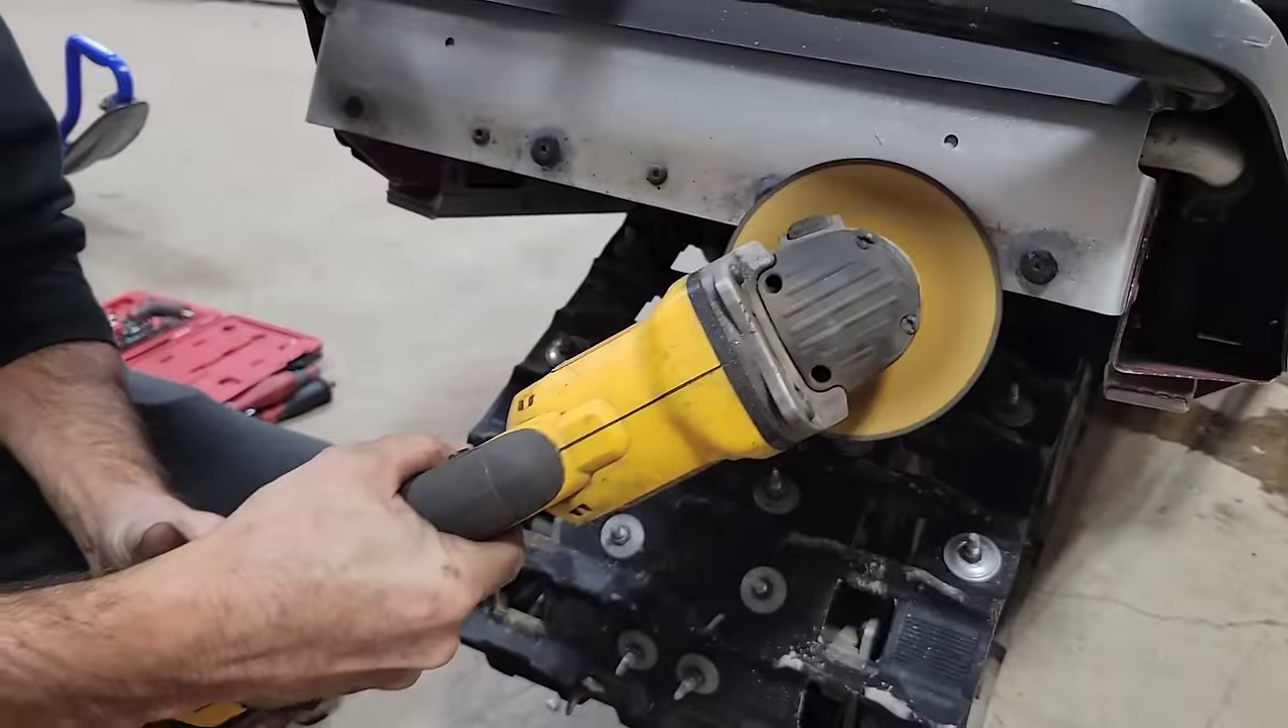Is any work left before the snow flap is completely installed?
Yes.